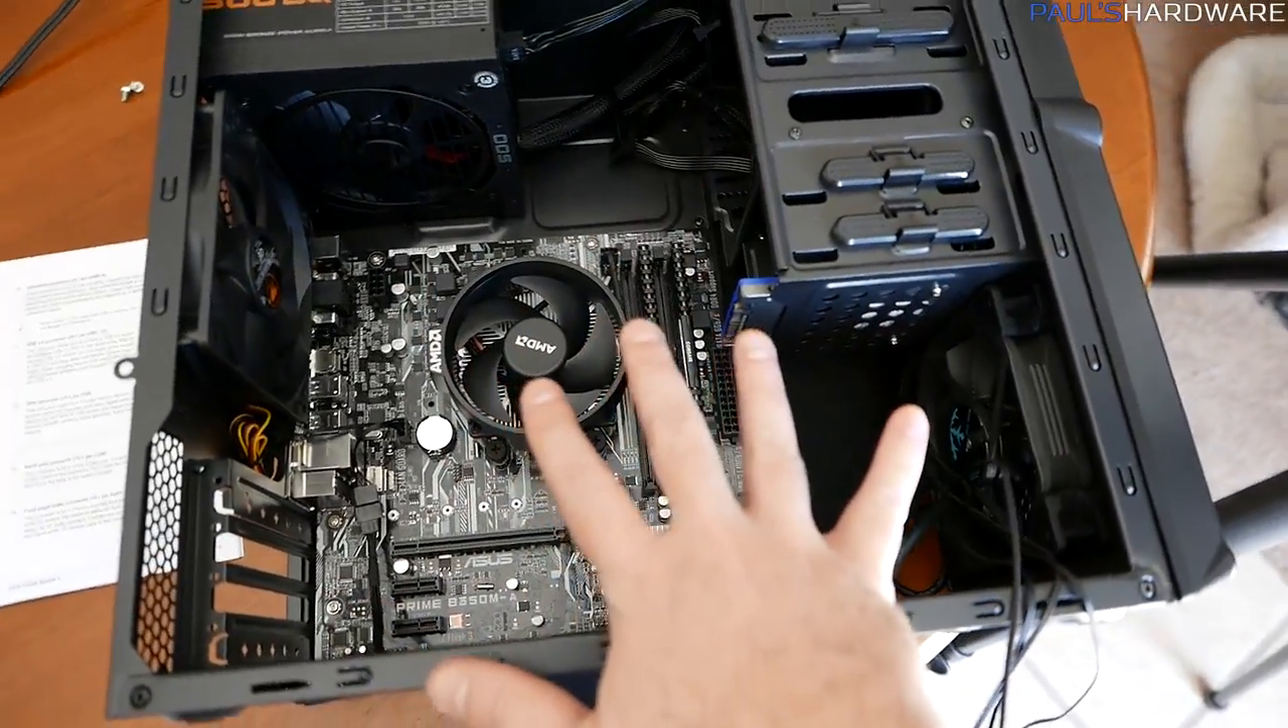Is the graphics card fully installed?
No.